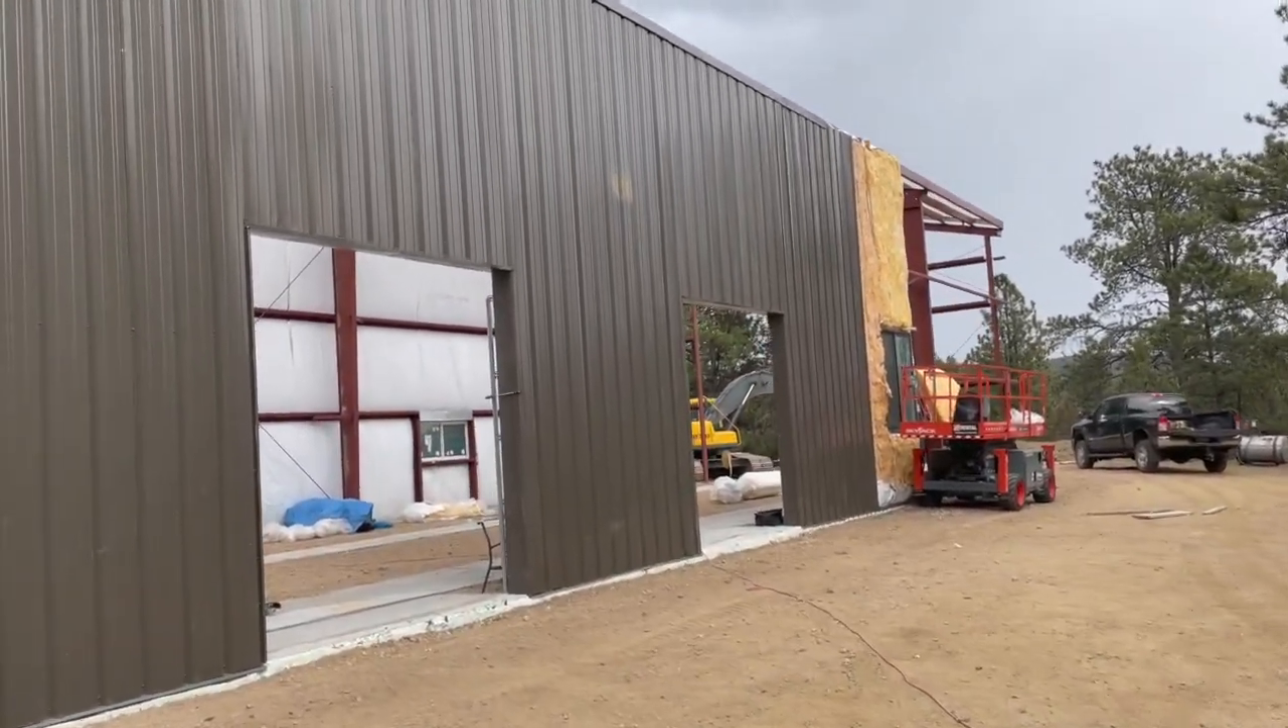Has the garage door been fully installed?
No.